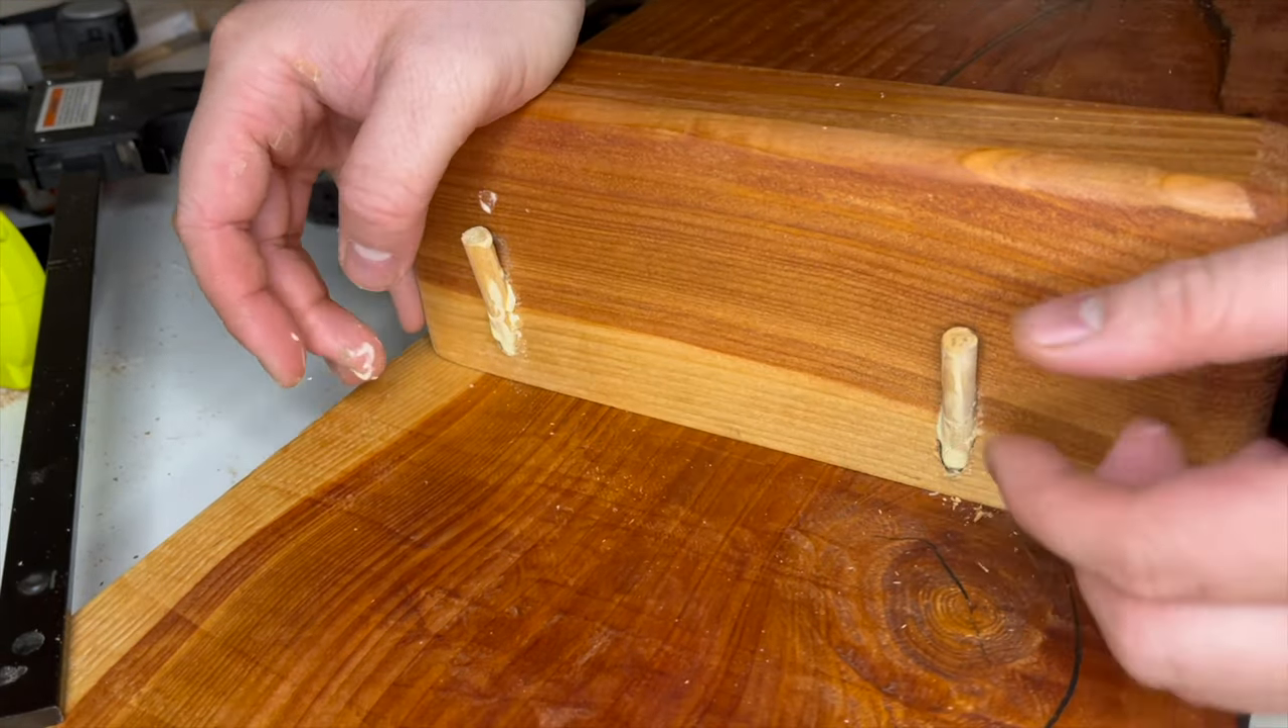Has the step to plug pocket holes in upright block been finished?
Yes.